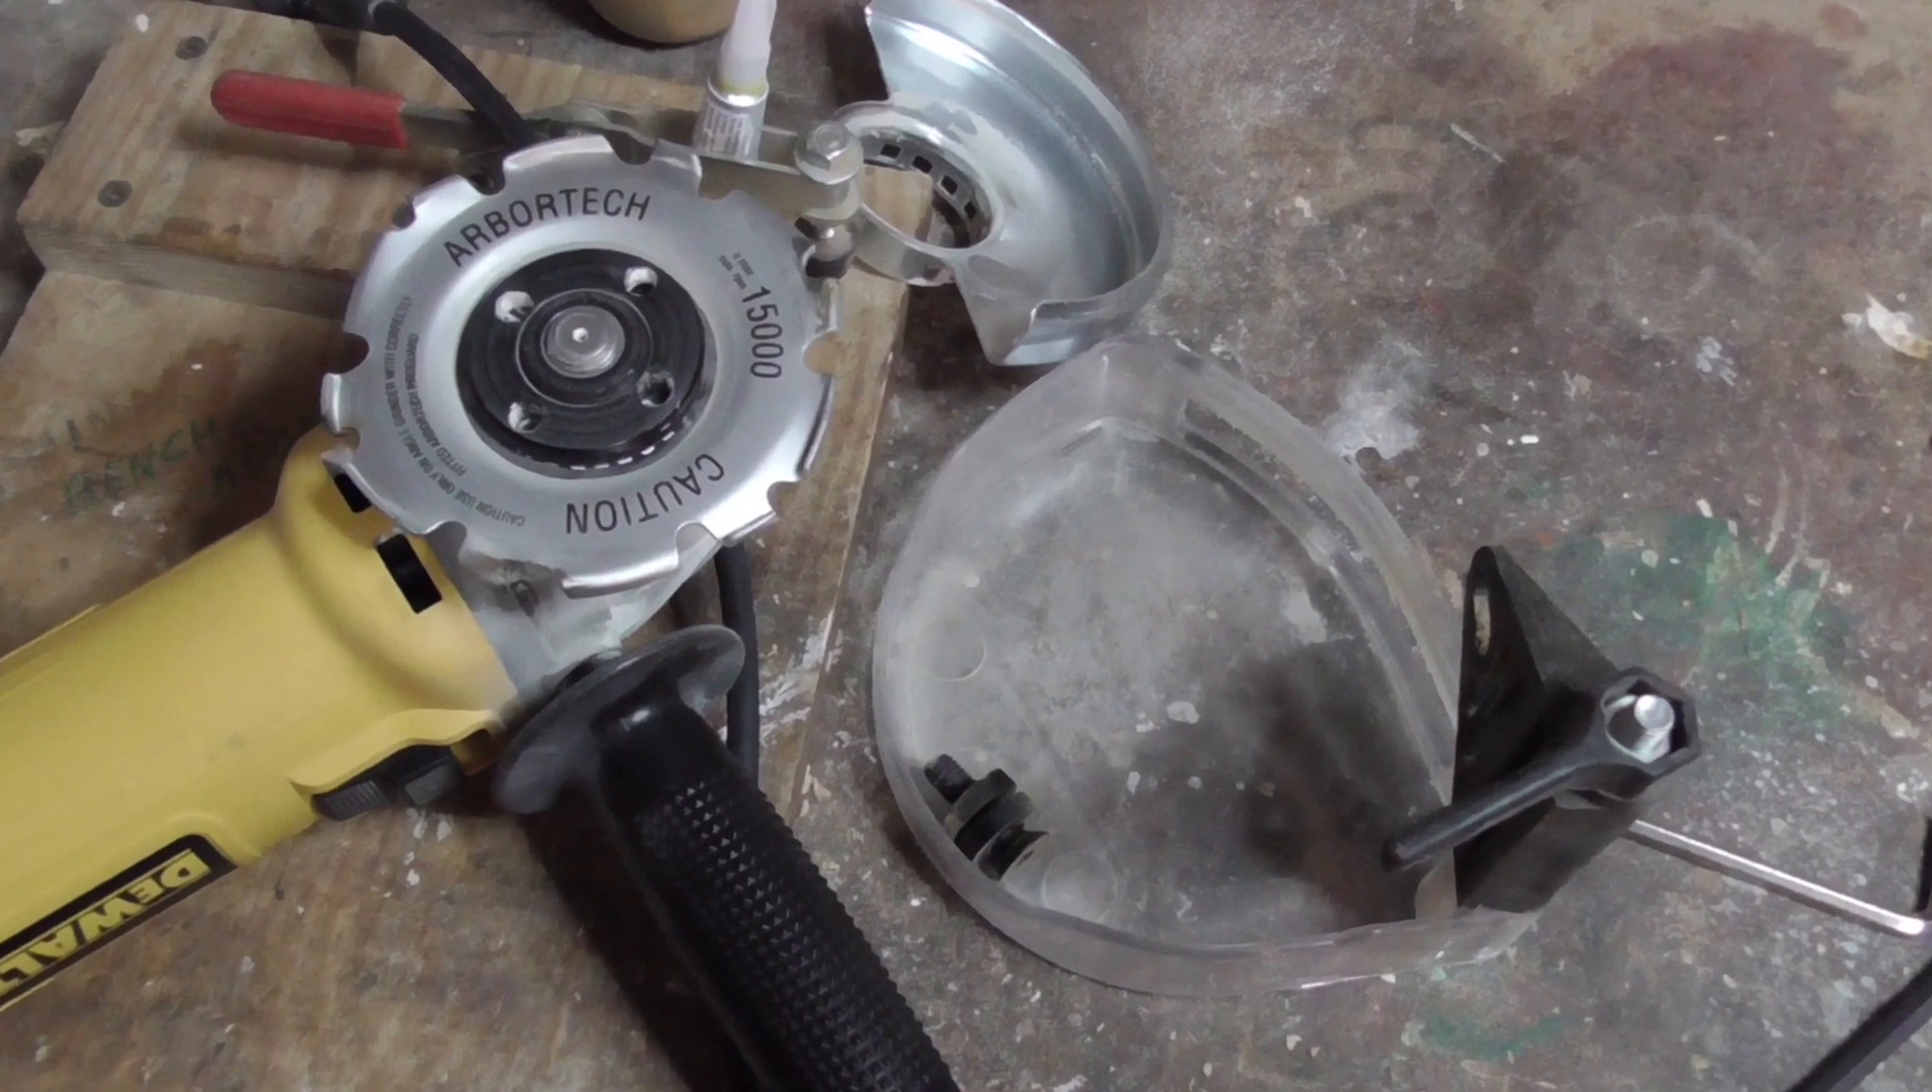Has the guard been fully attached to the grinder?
No.